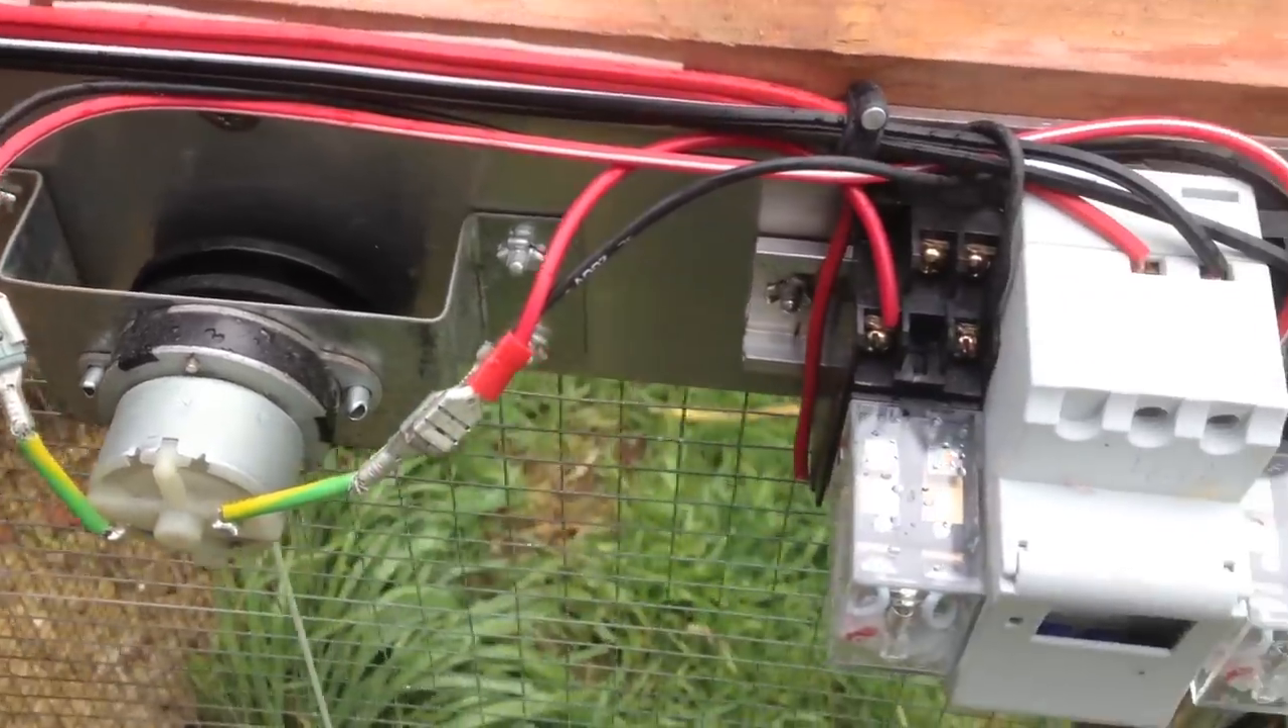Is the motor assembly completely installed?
Yes.